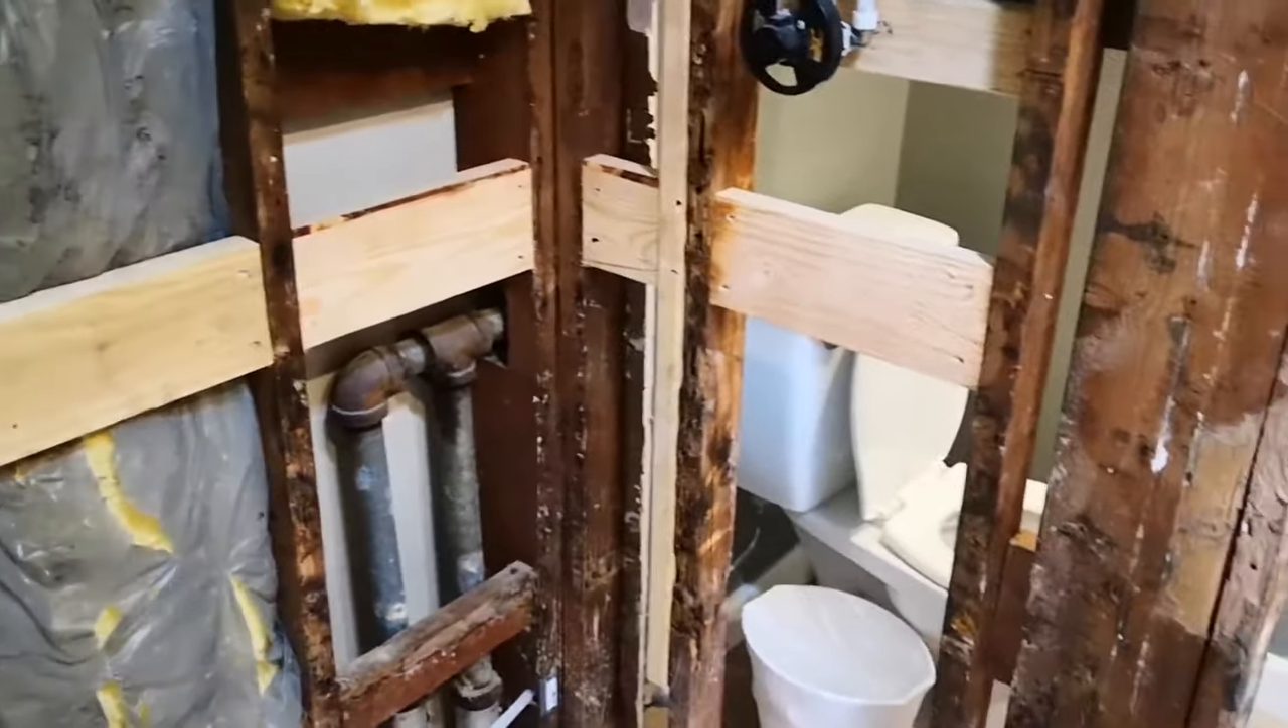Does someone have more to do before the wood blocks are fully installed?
No.